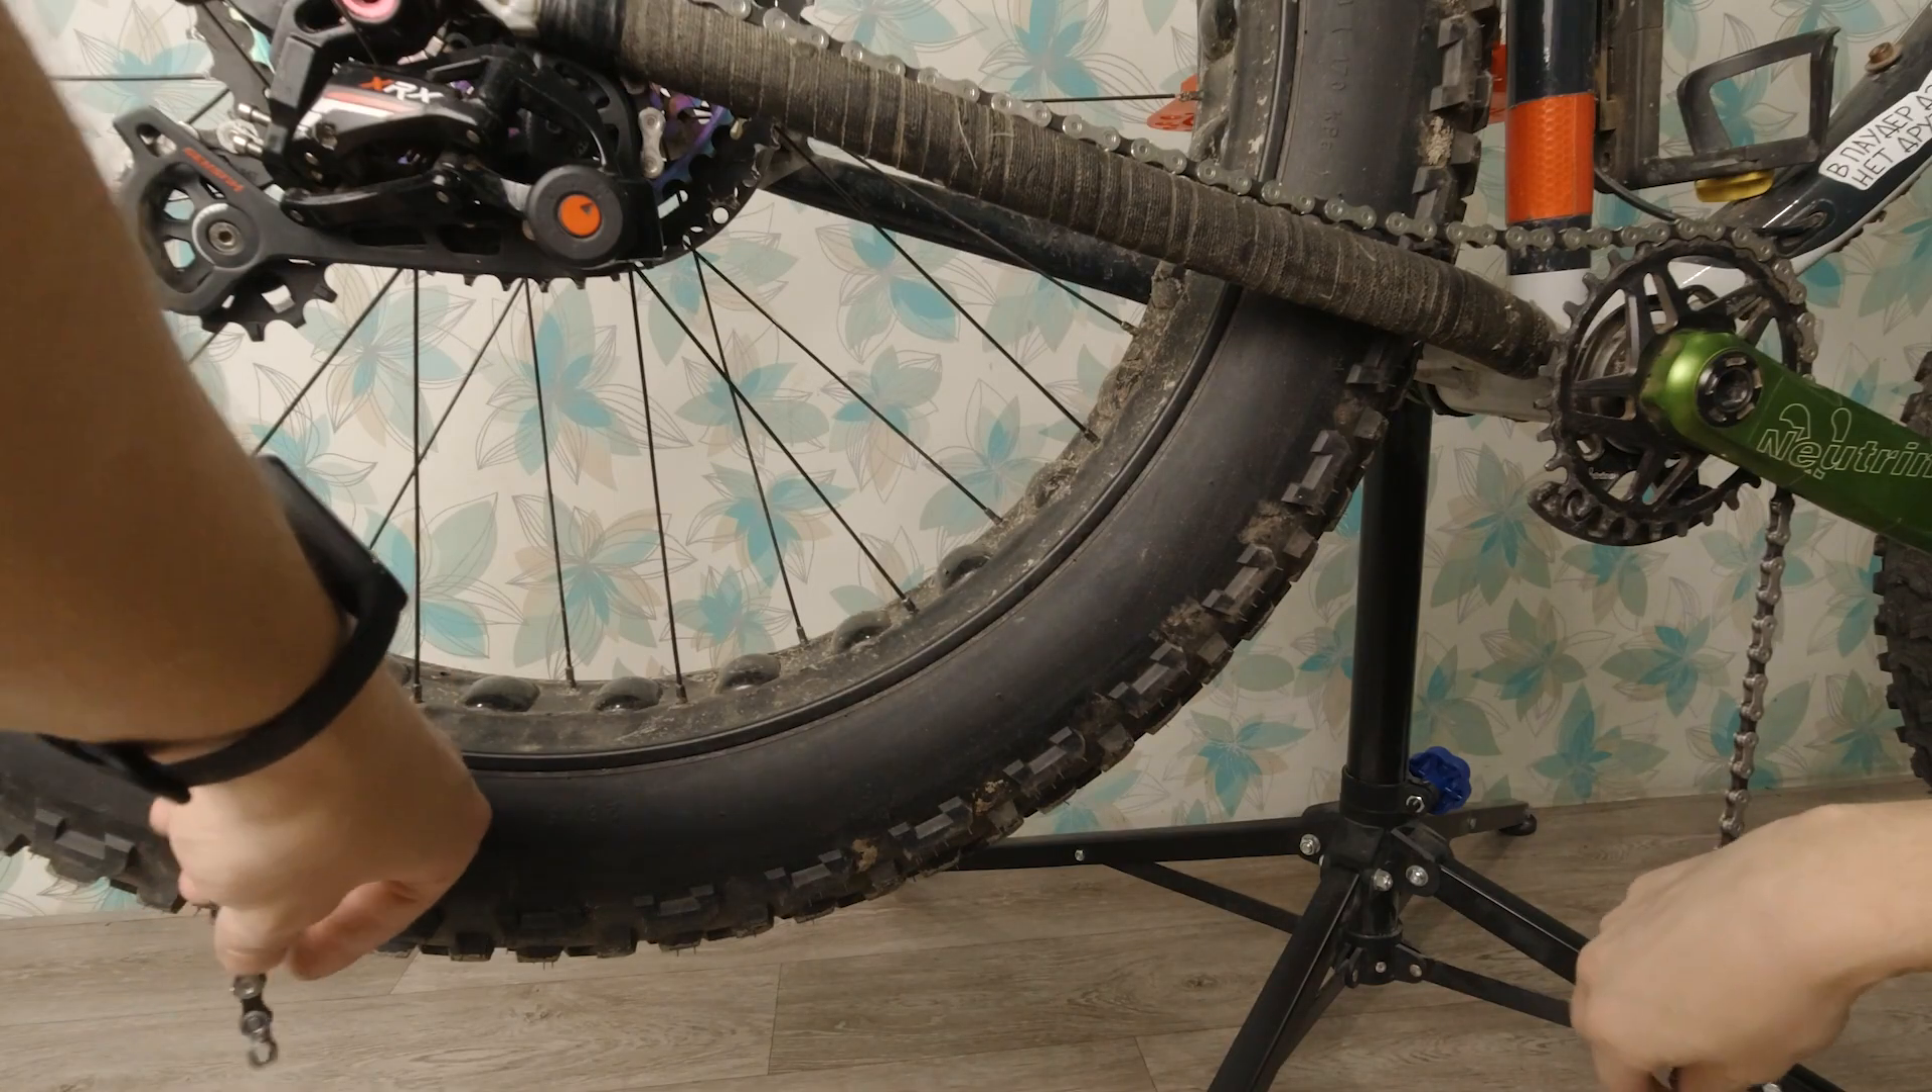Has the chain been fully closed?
No.